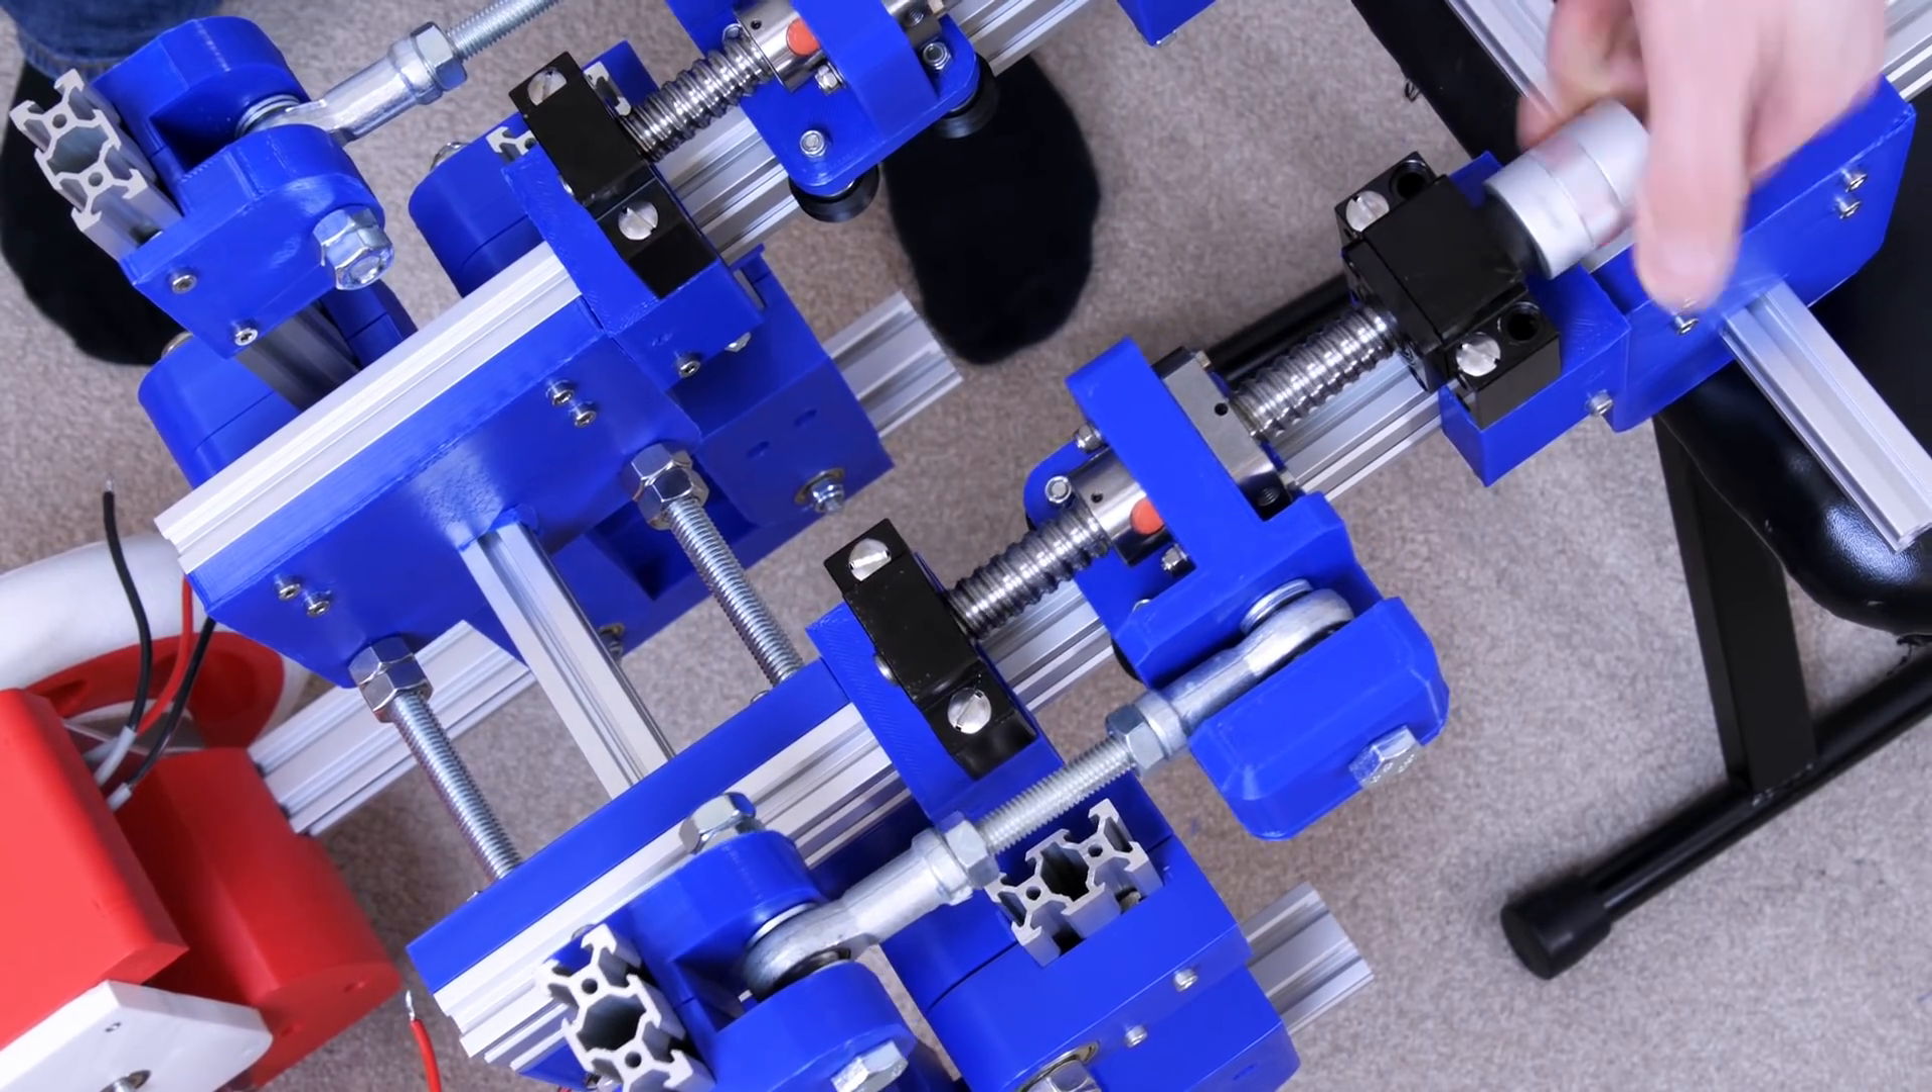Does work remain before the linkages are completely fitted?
No.